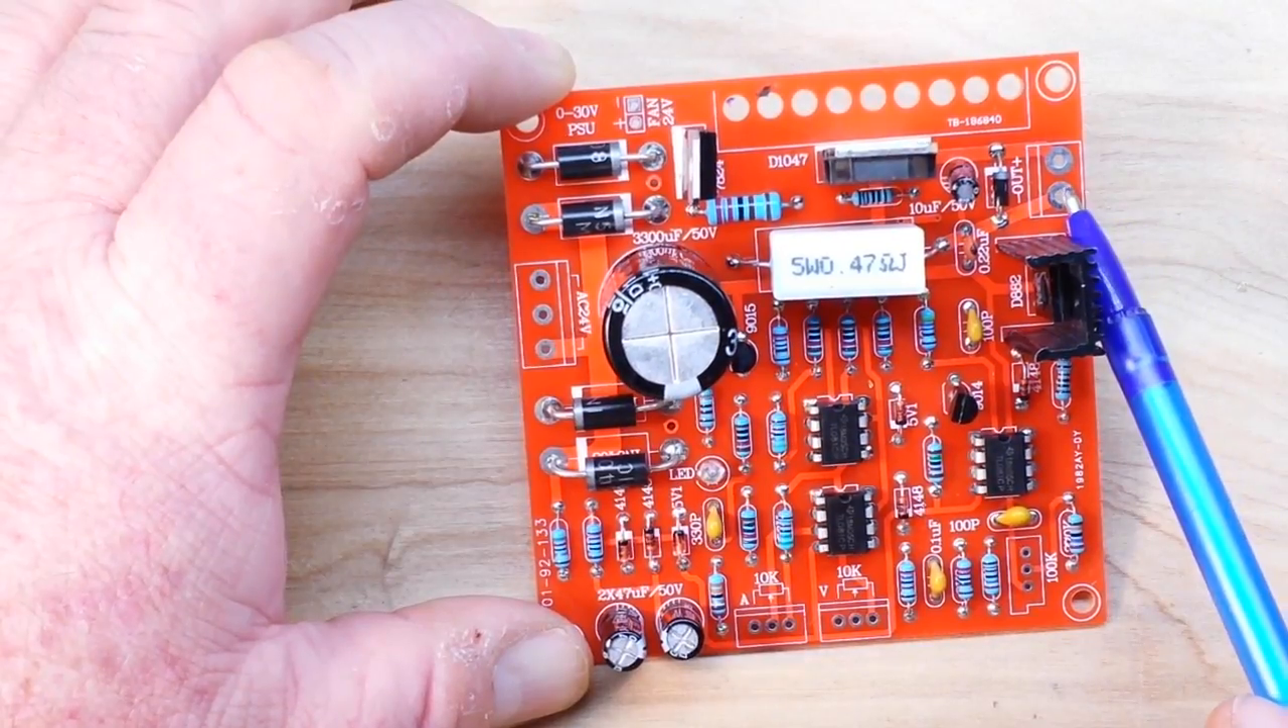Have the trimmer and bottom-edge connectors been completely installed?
No.